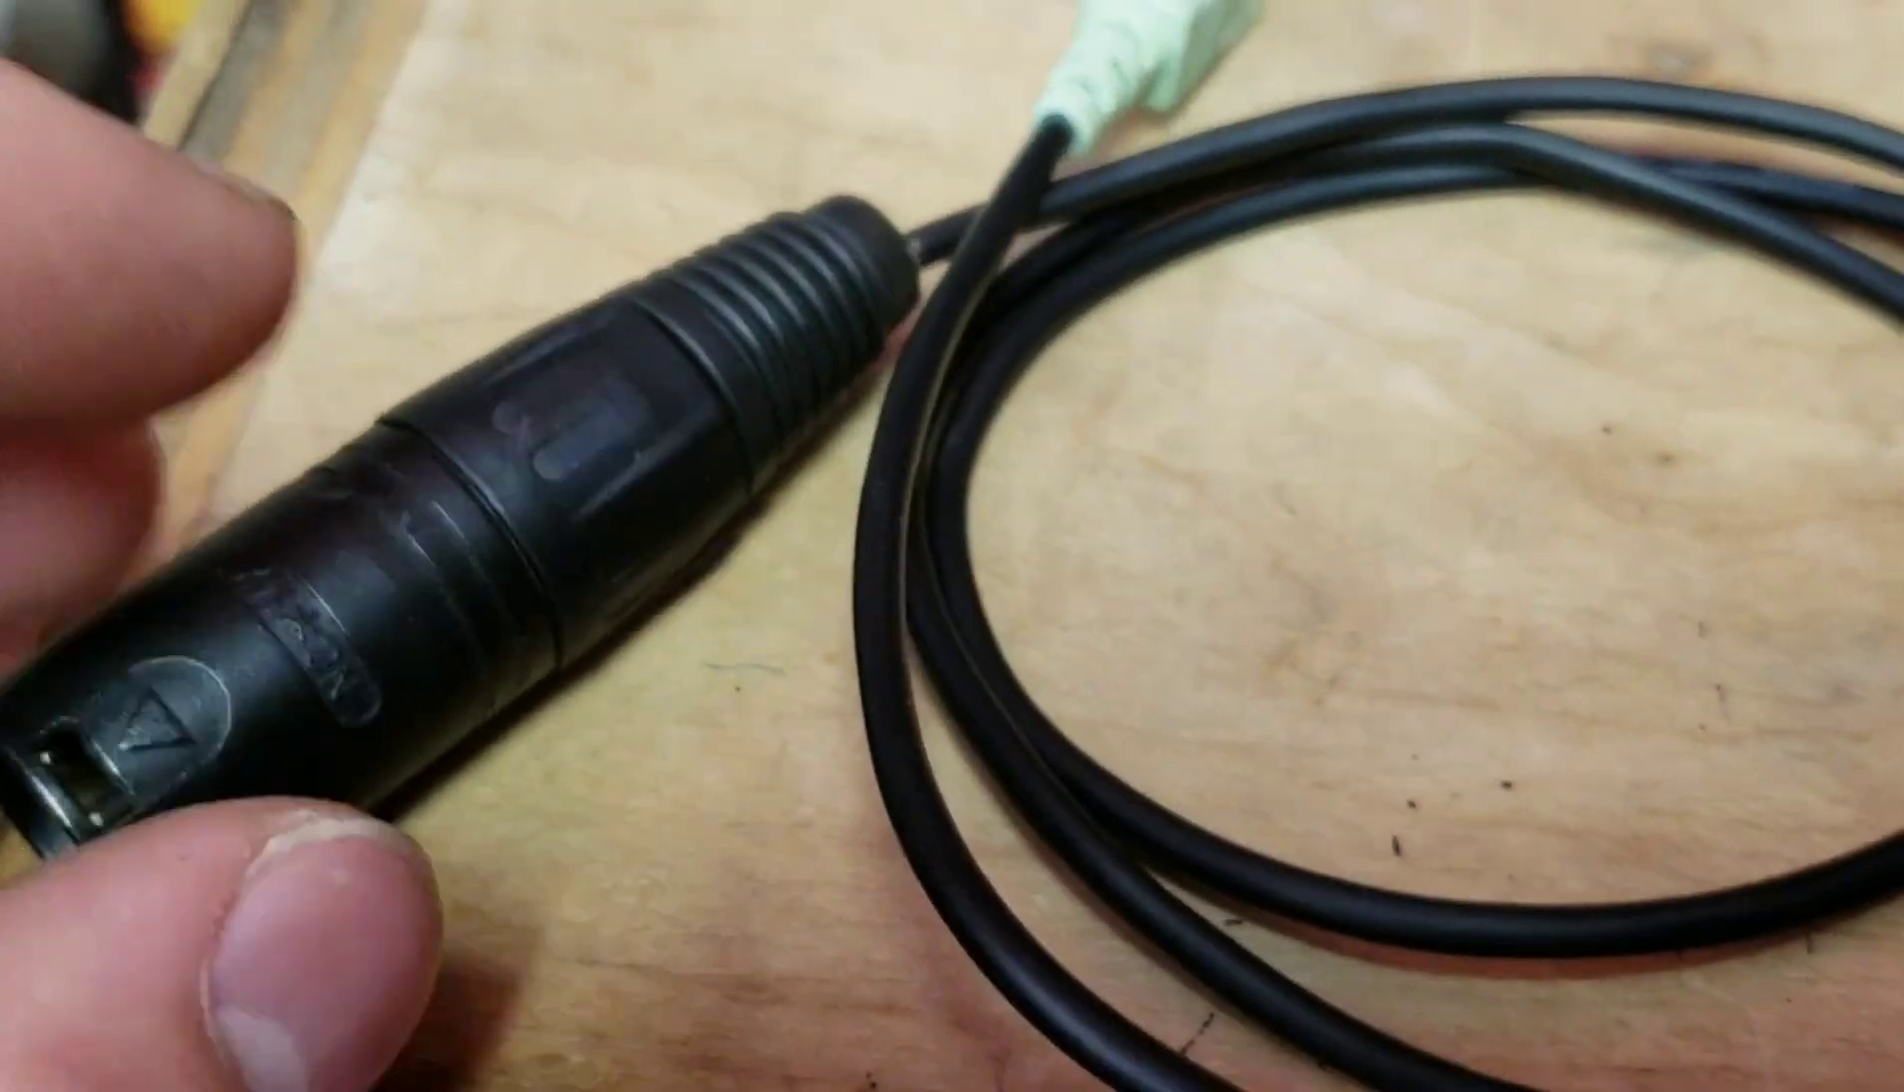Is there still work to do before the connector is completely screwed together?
No.